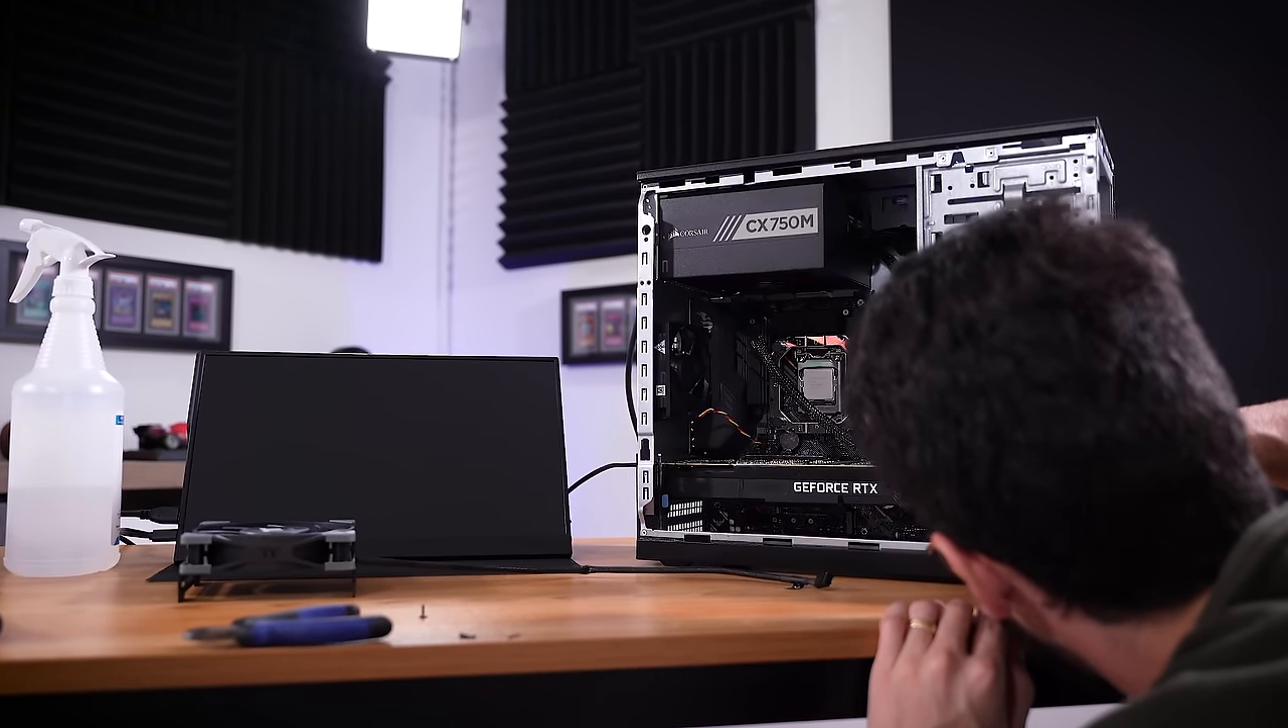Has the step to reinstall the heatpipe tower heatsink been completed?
No.